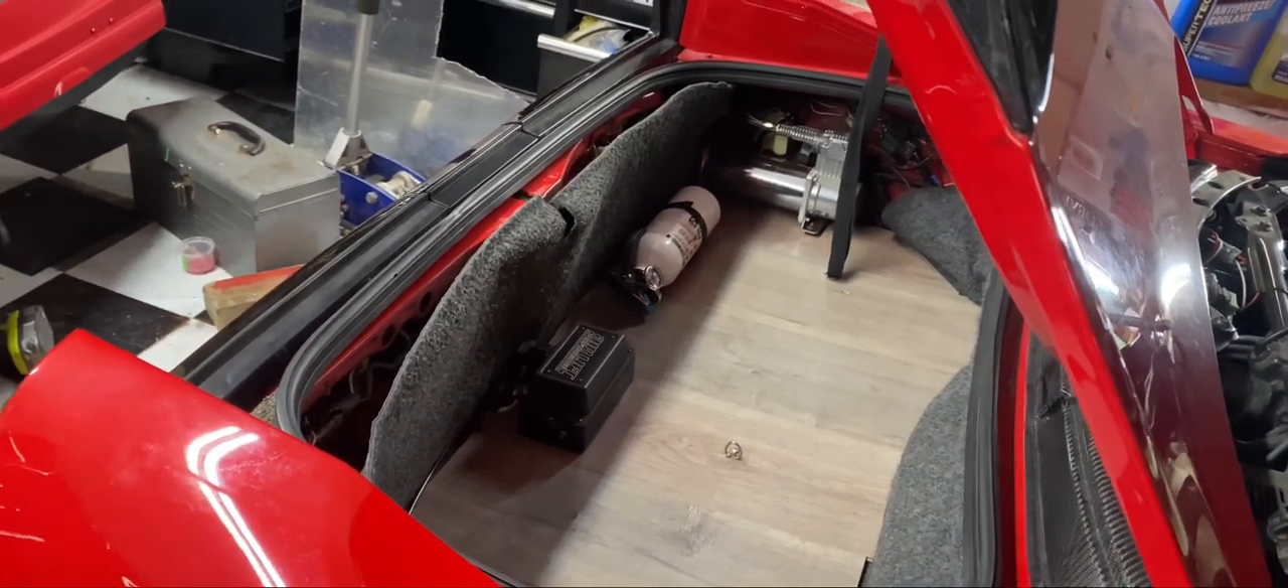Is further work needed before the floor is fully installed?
No.